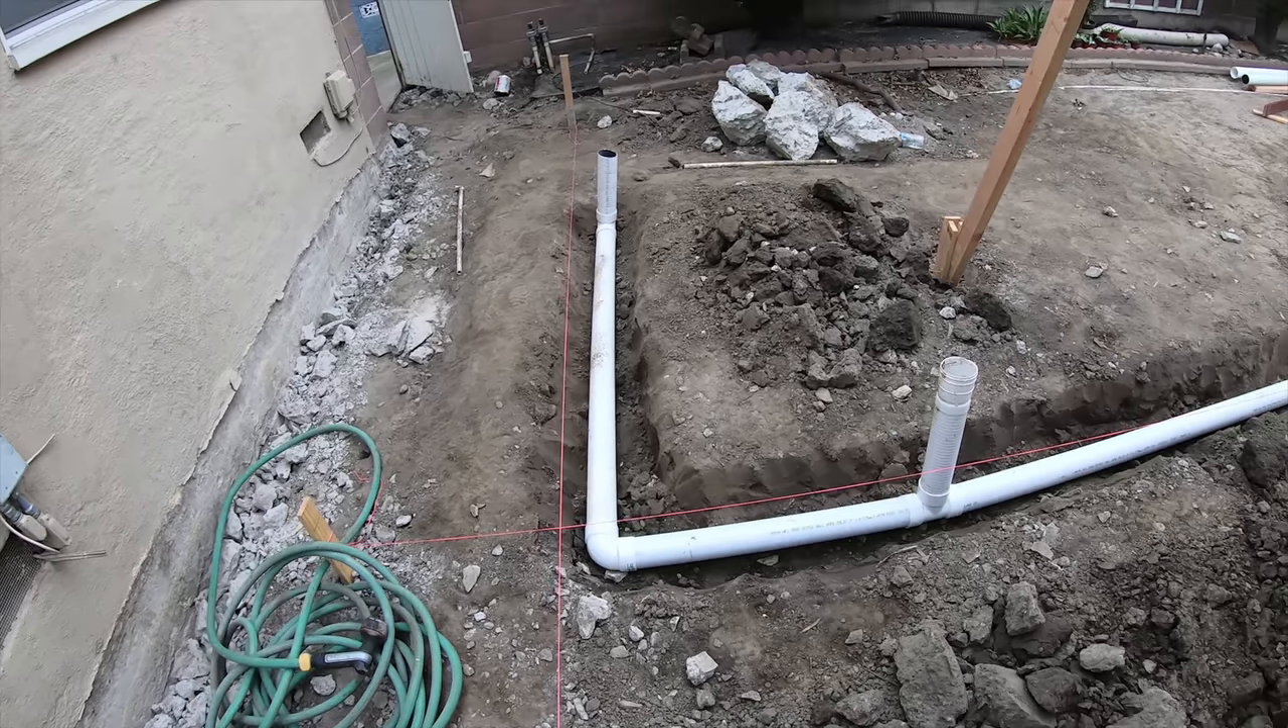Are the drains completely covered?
No.